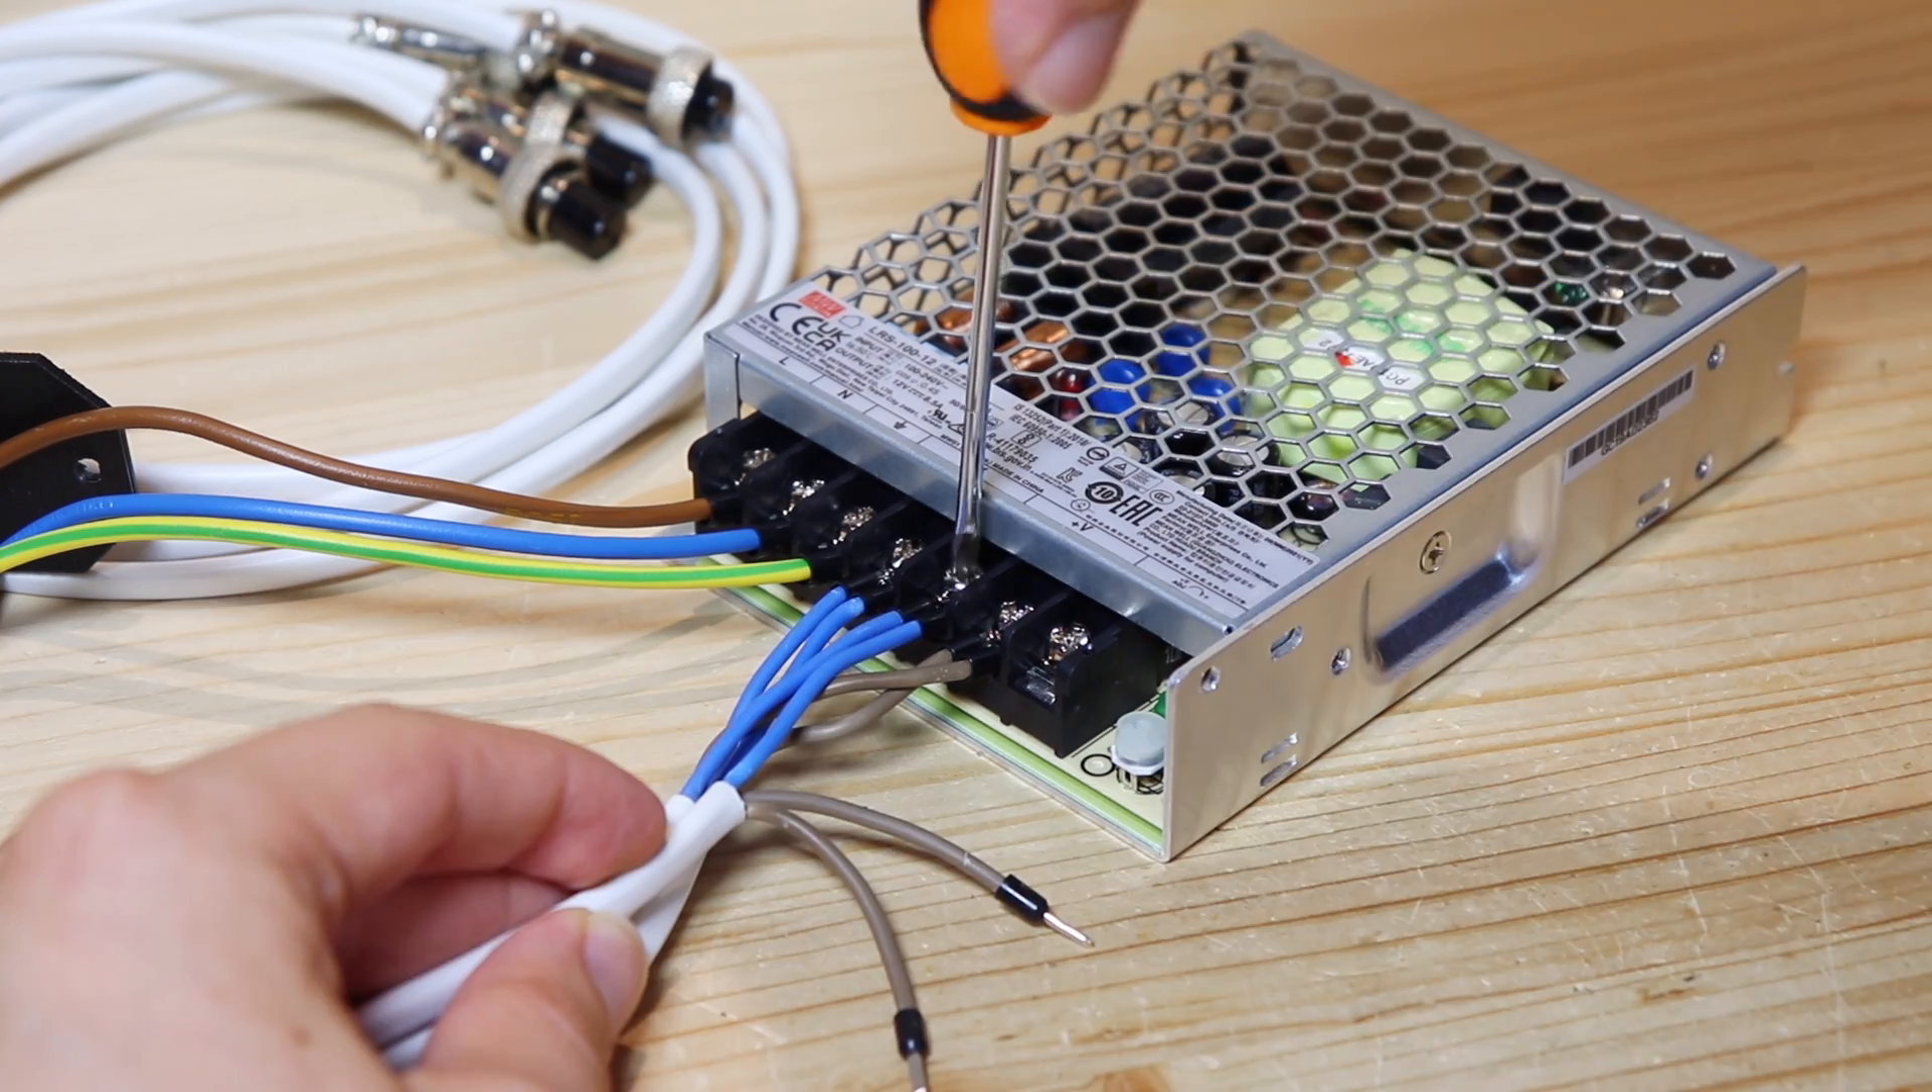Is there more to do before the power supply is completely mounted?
Yes.